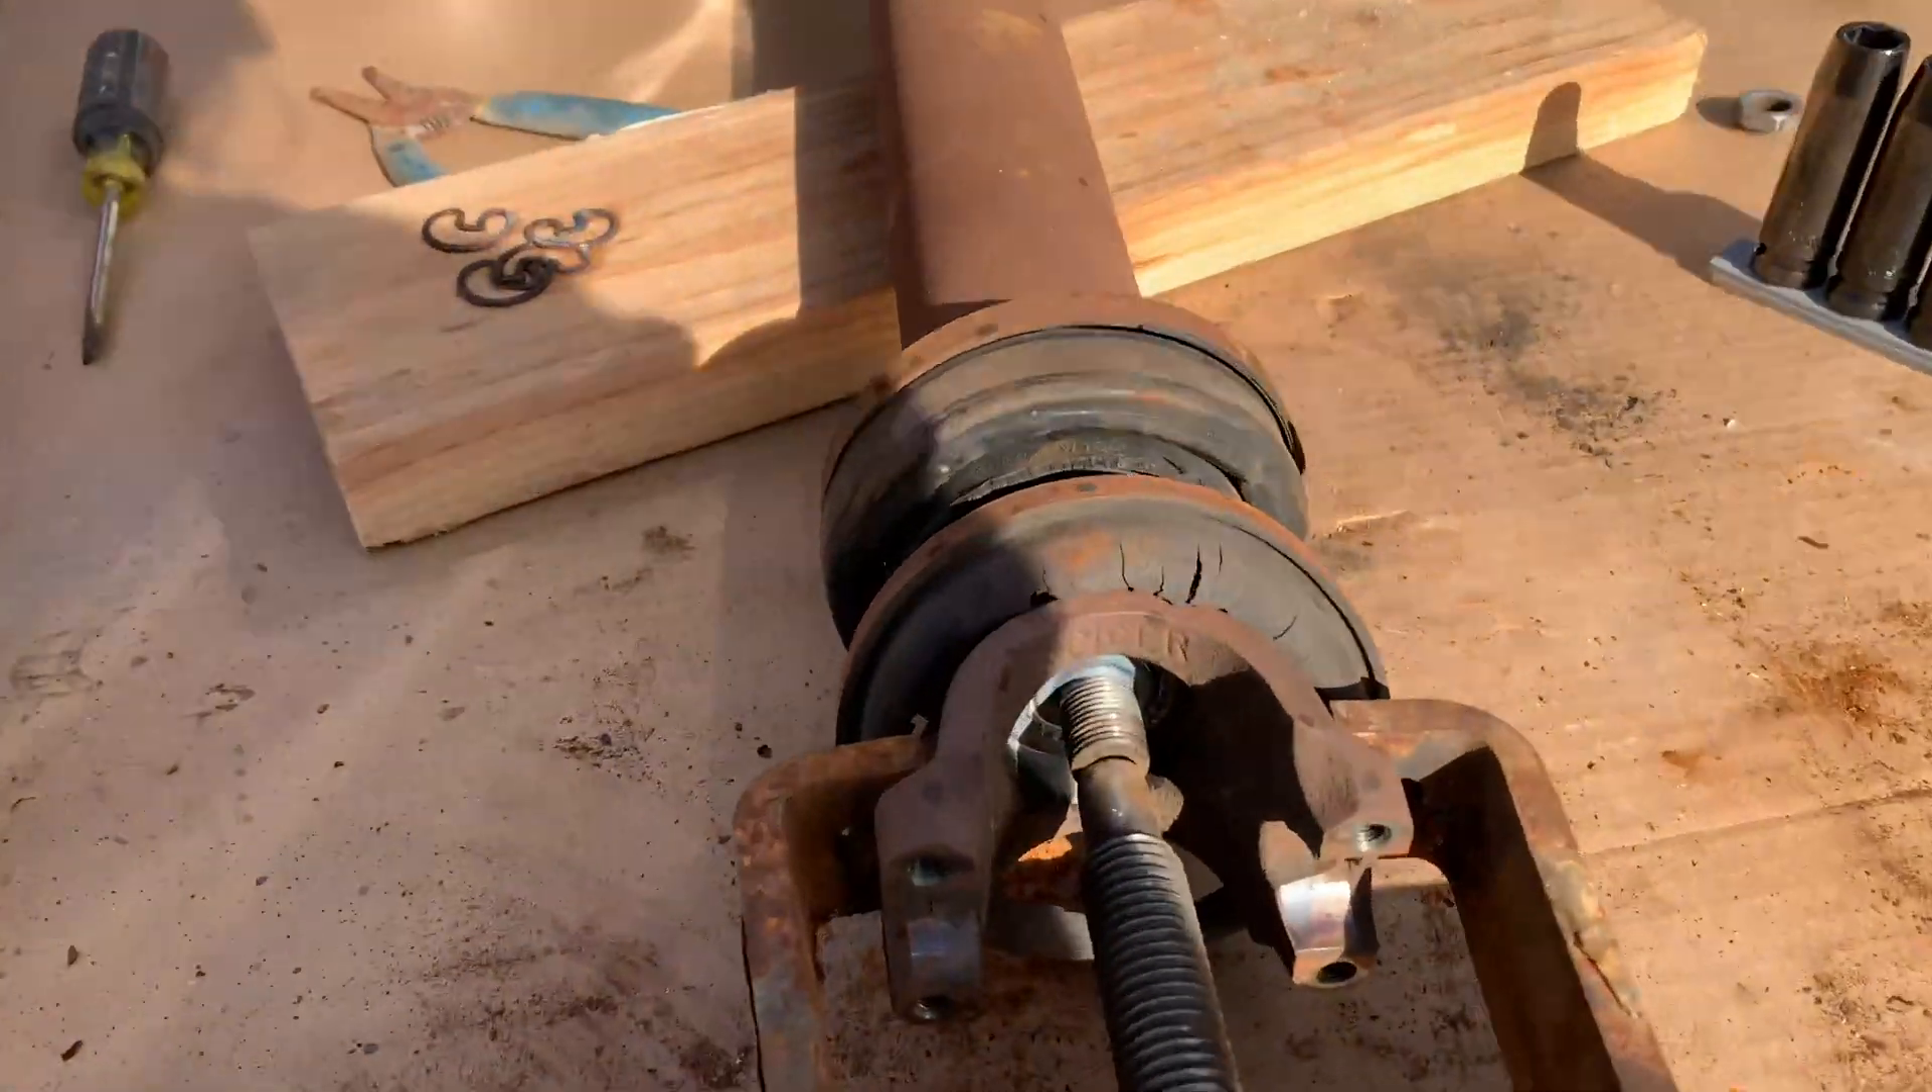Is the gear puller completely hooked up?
Yes.